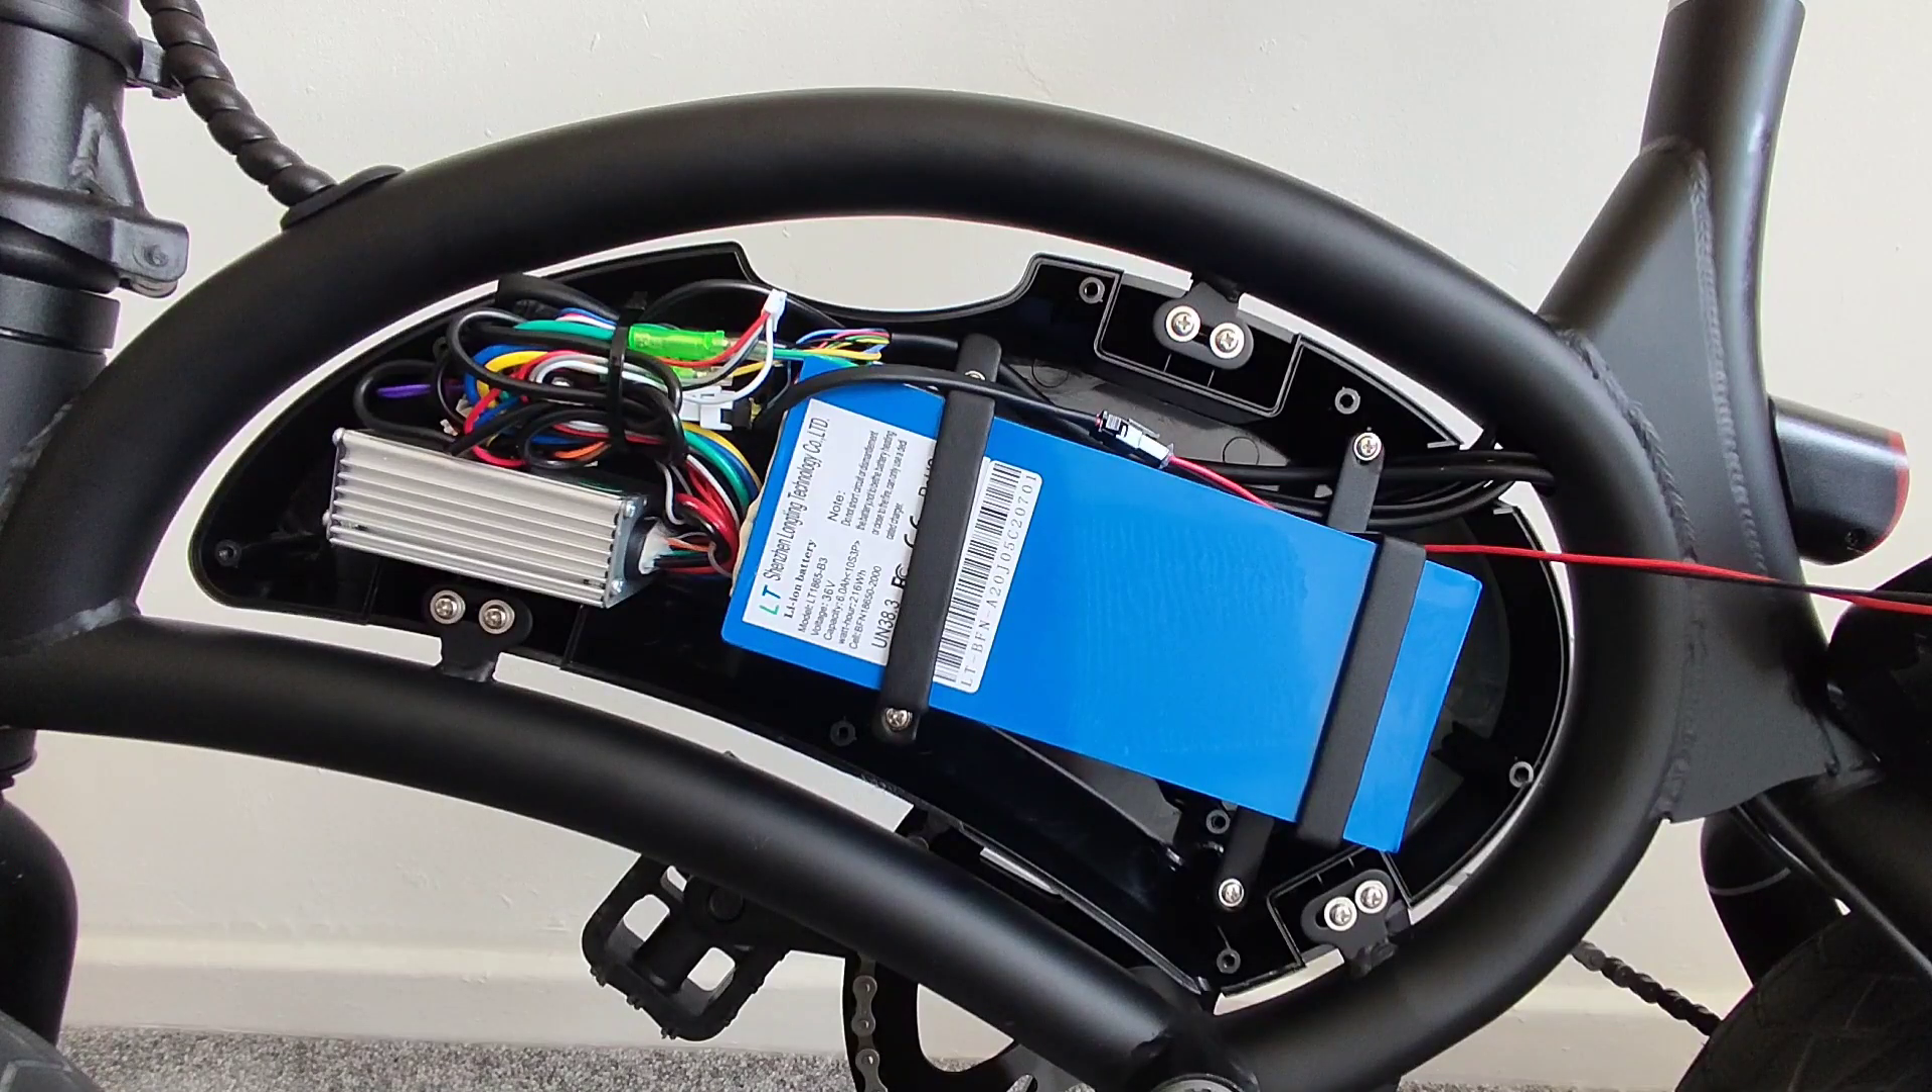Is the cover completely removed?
Yes.